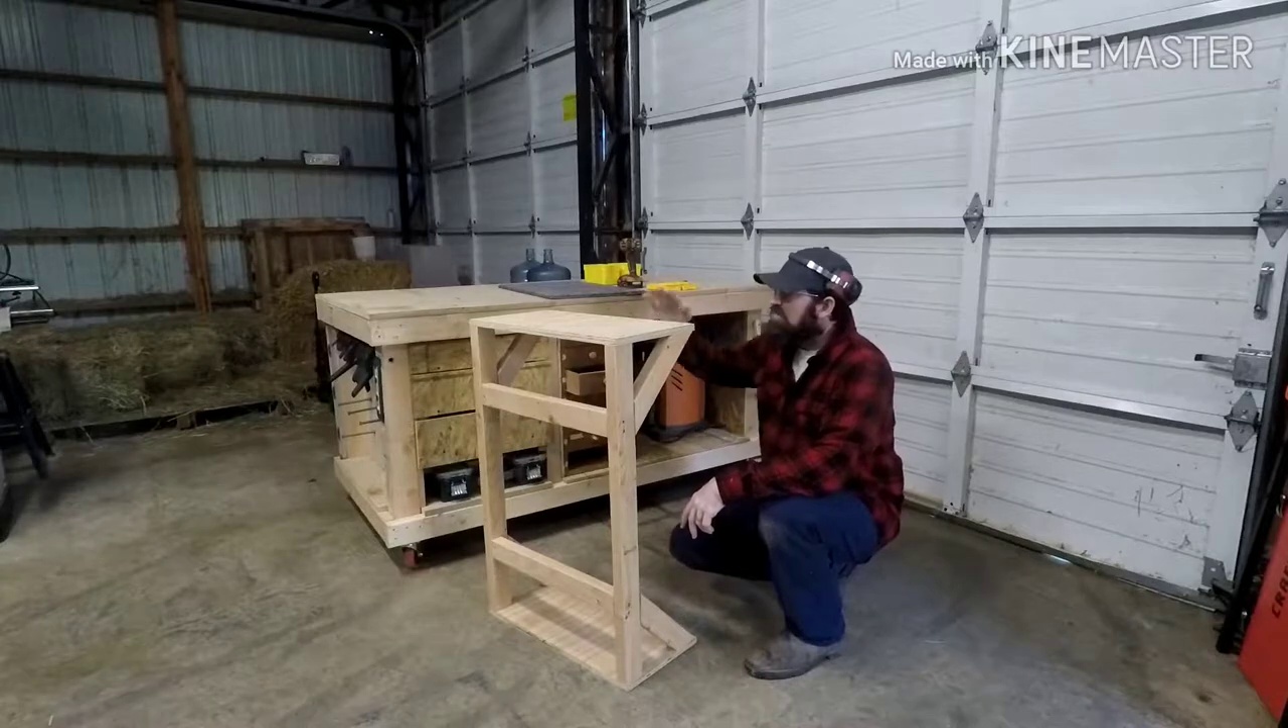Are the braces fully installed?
Yes.